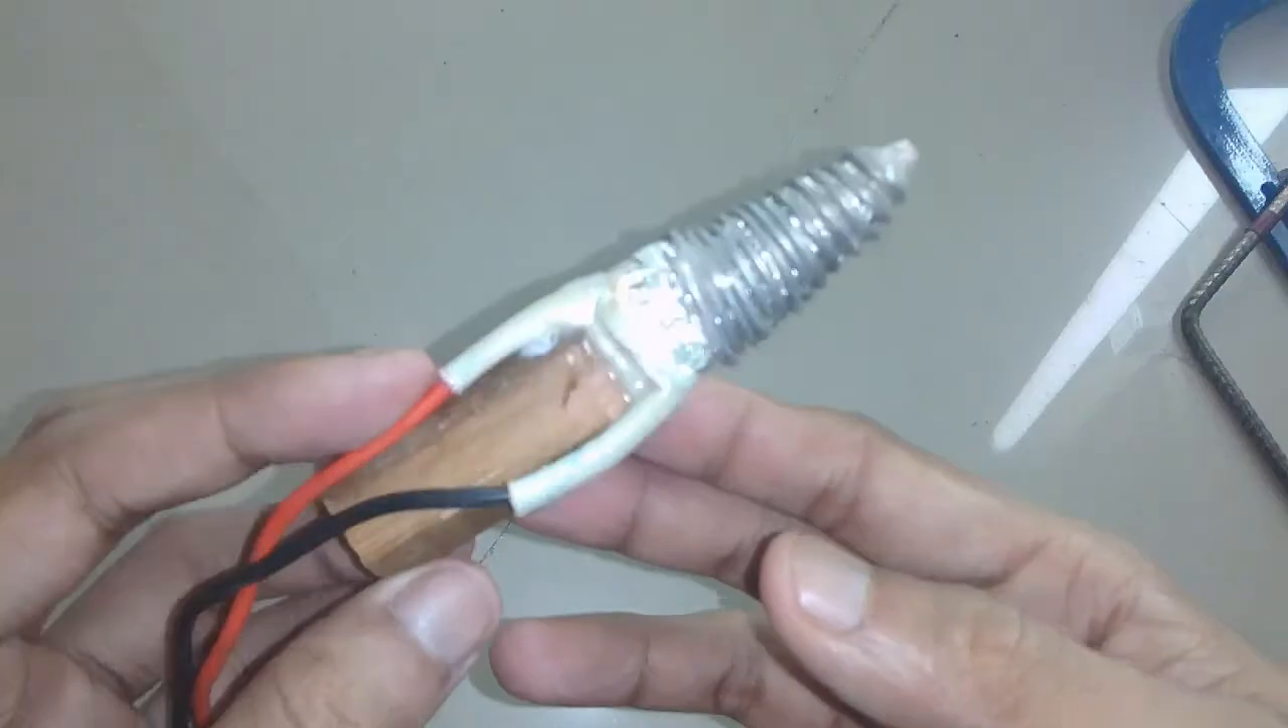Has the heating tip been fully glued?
Yes.